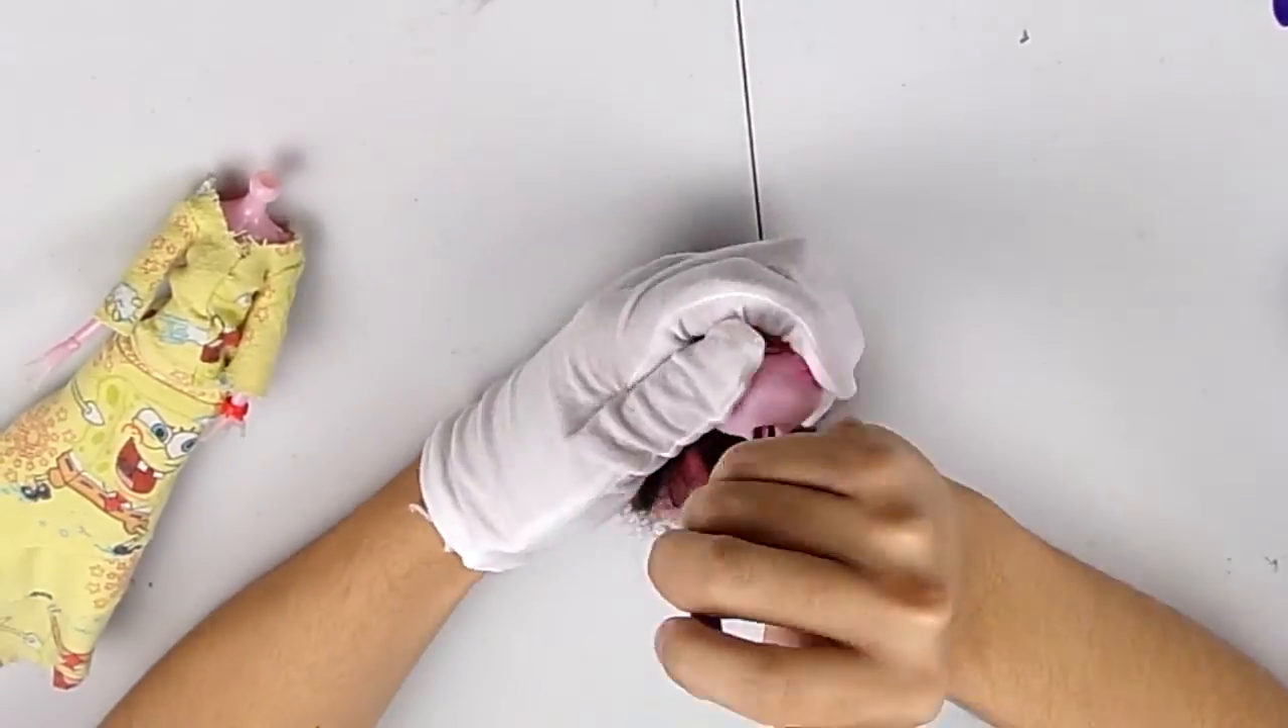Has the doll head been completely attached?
No.